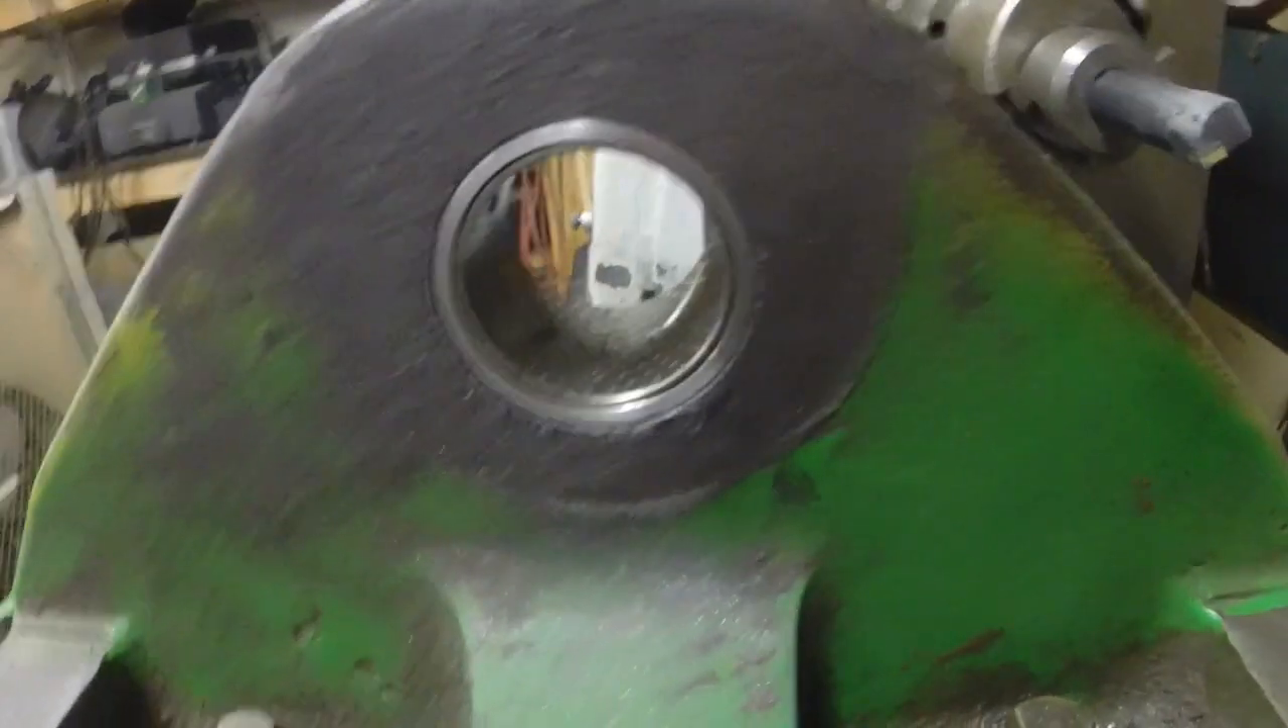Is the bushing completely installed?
Yes.